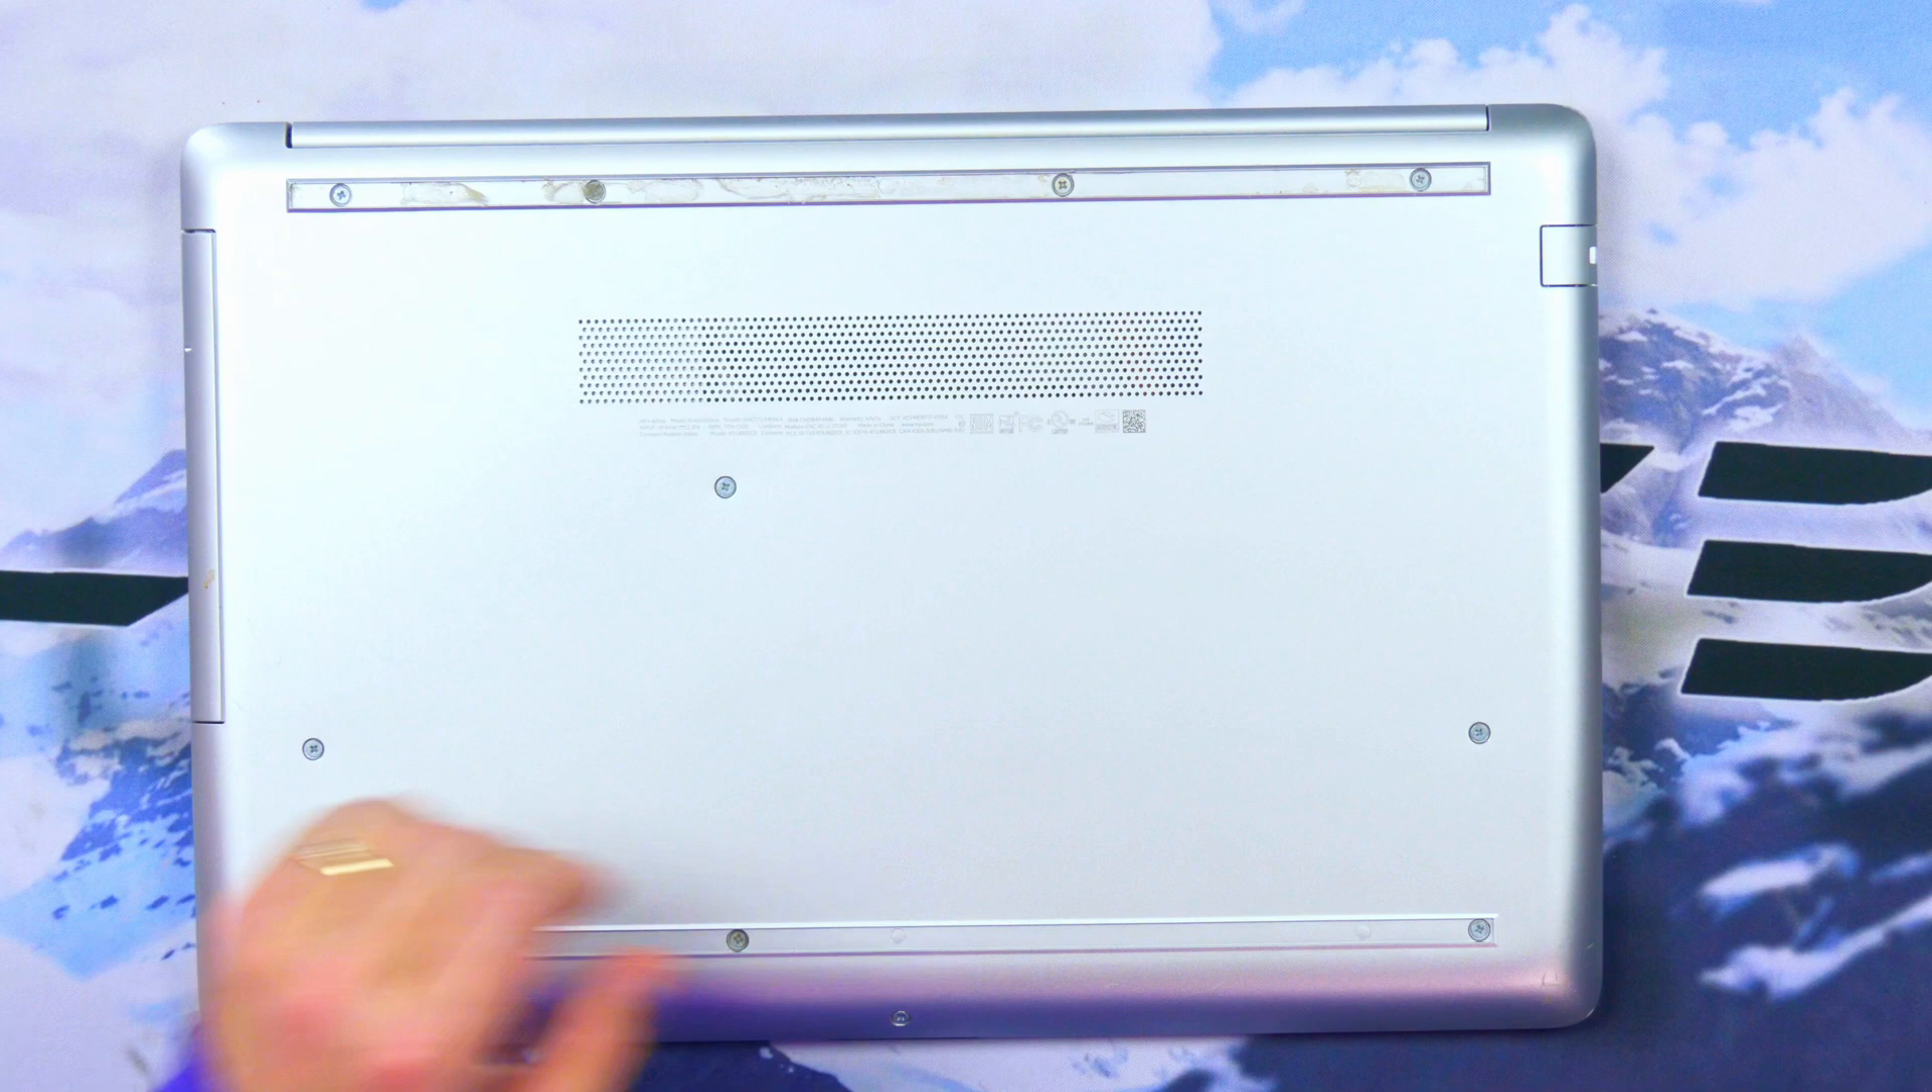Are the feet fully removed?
Yes.